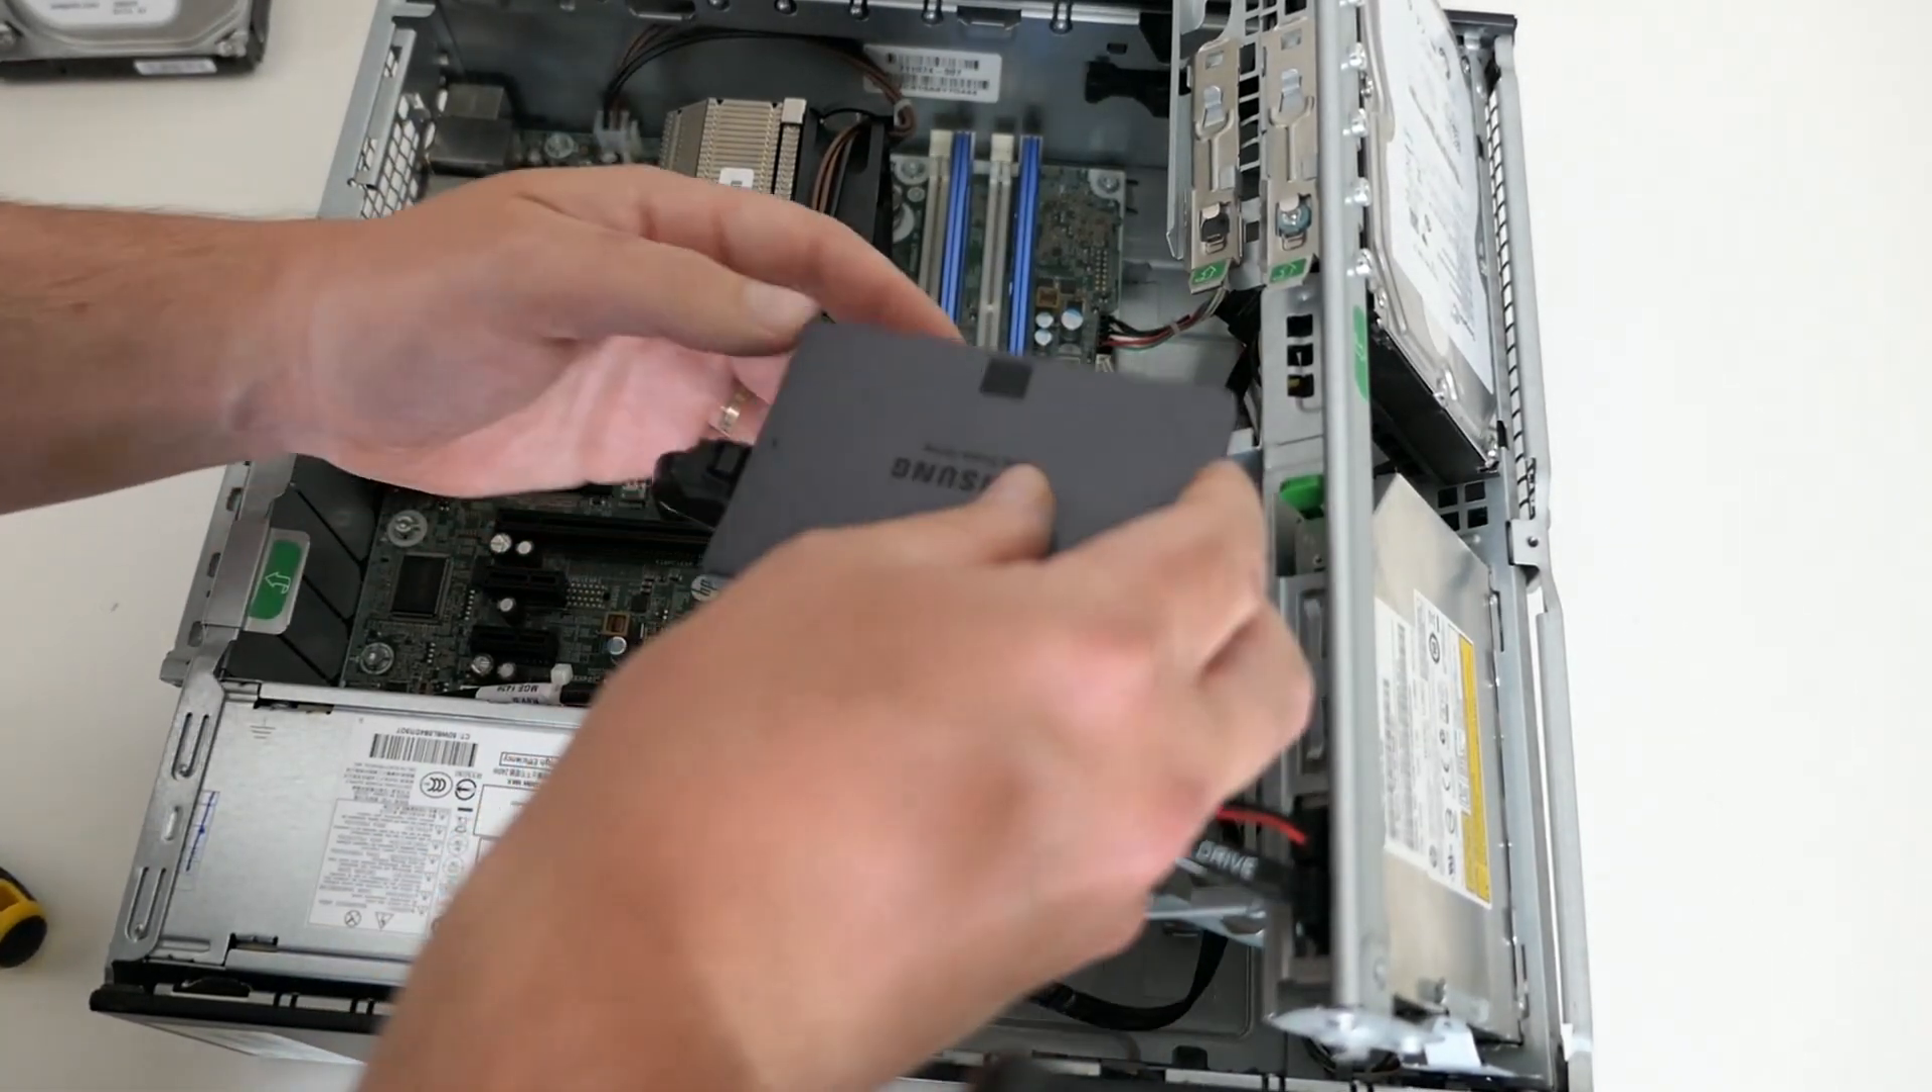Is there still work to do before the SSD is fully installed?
Yes.